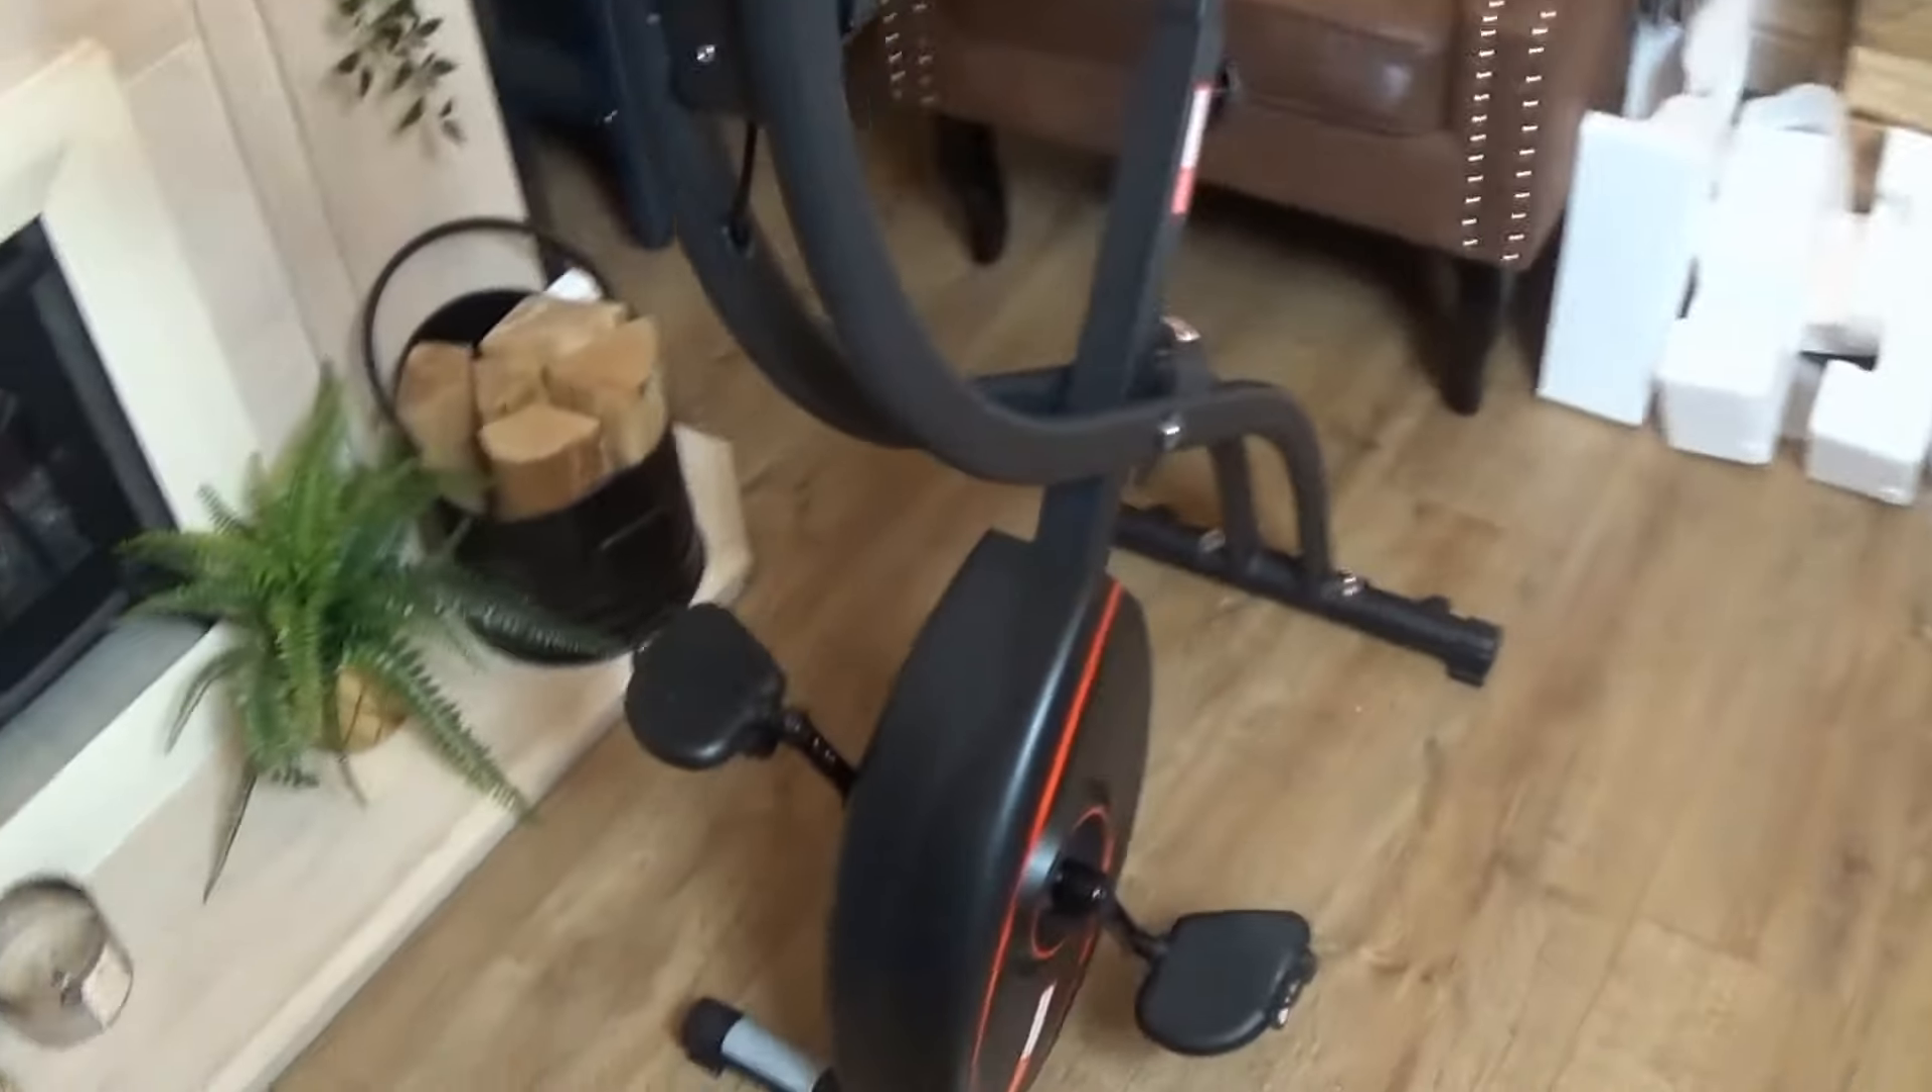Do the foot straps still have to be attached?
Yes.